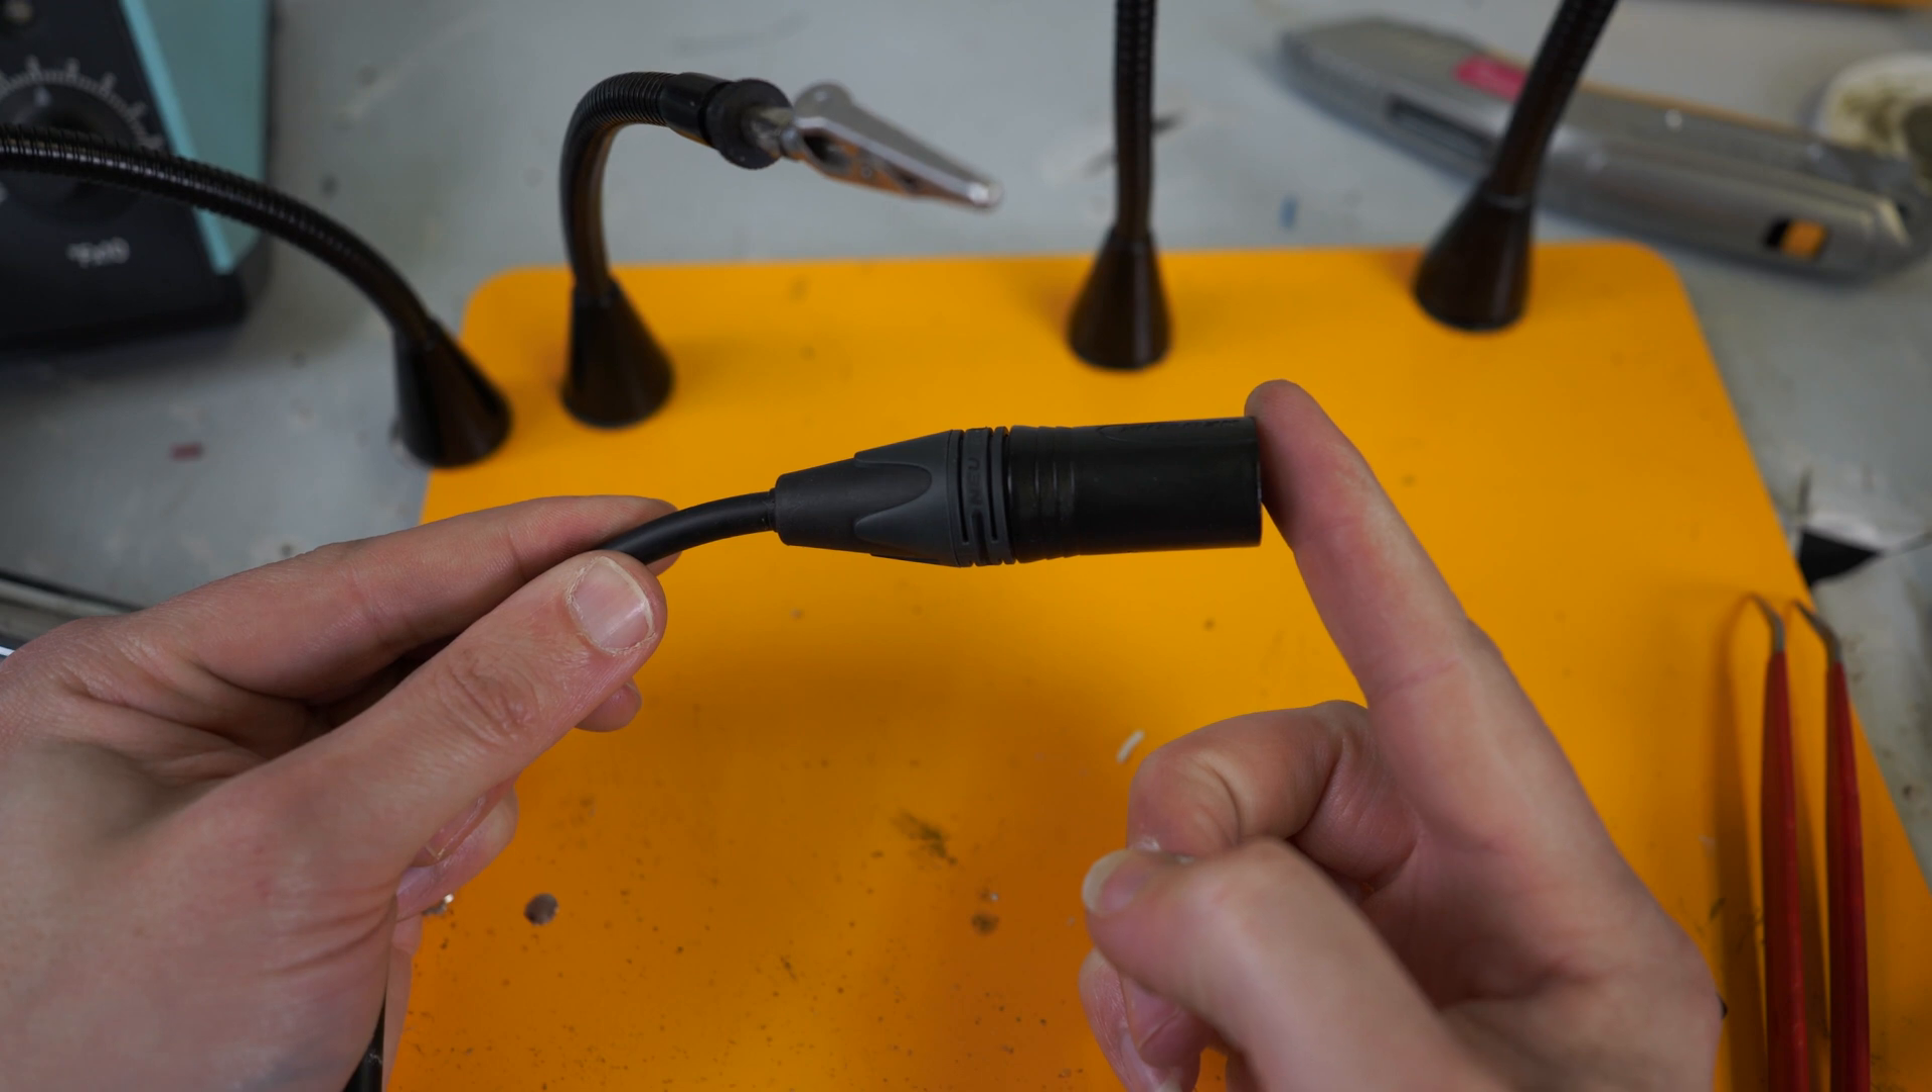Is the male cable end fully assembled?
Yes.